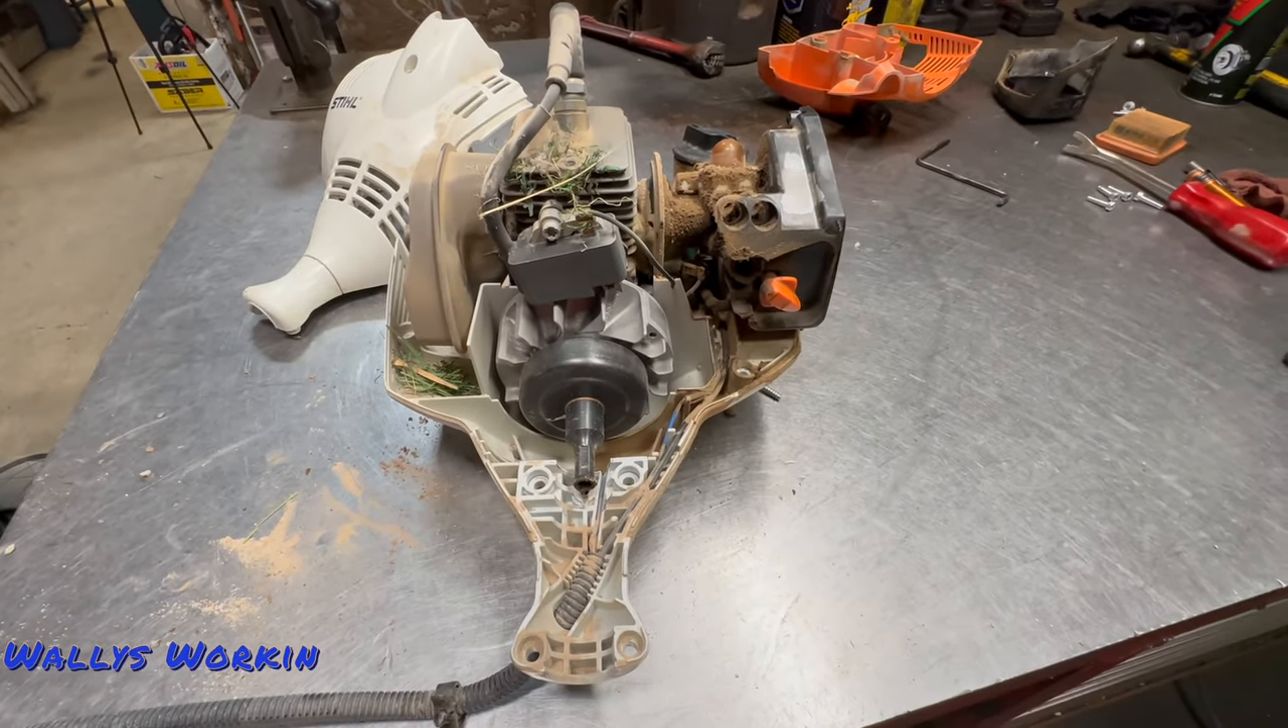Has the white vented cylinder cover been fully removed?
Yes.